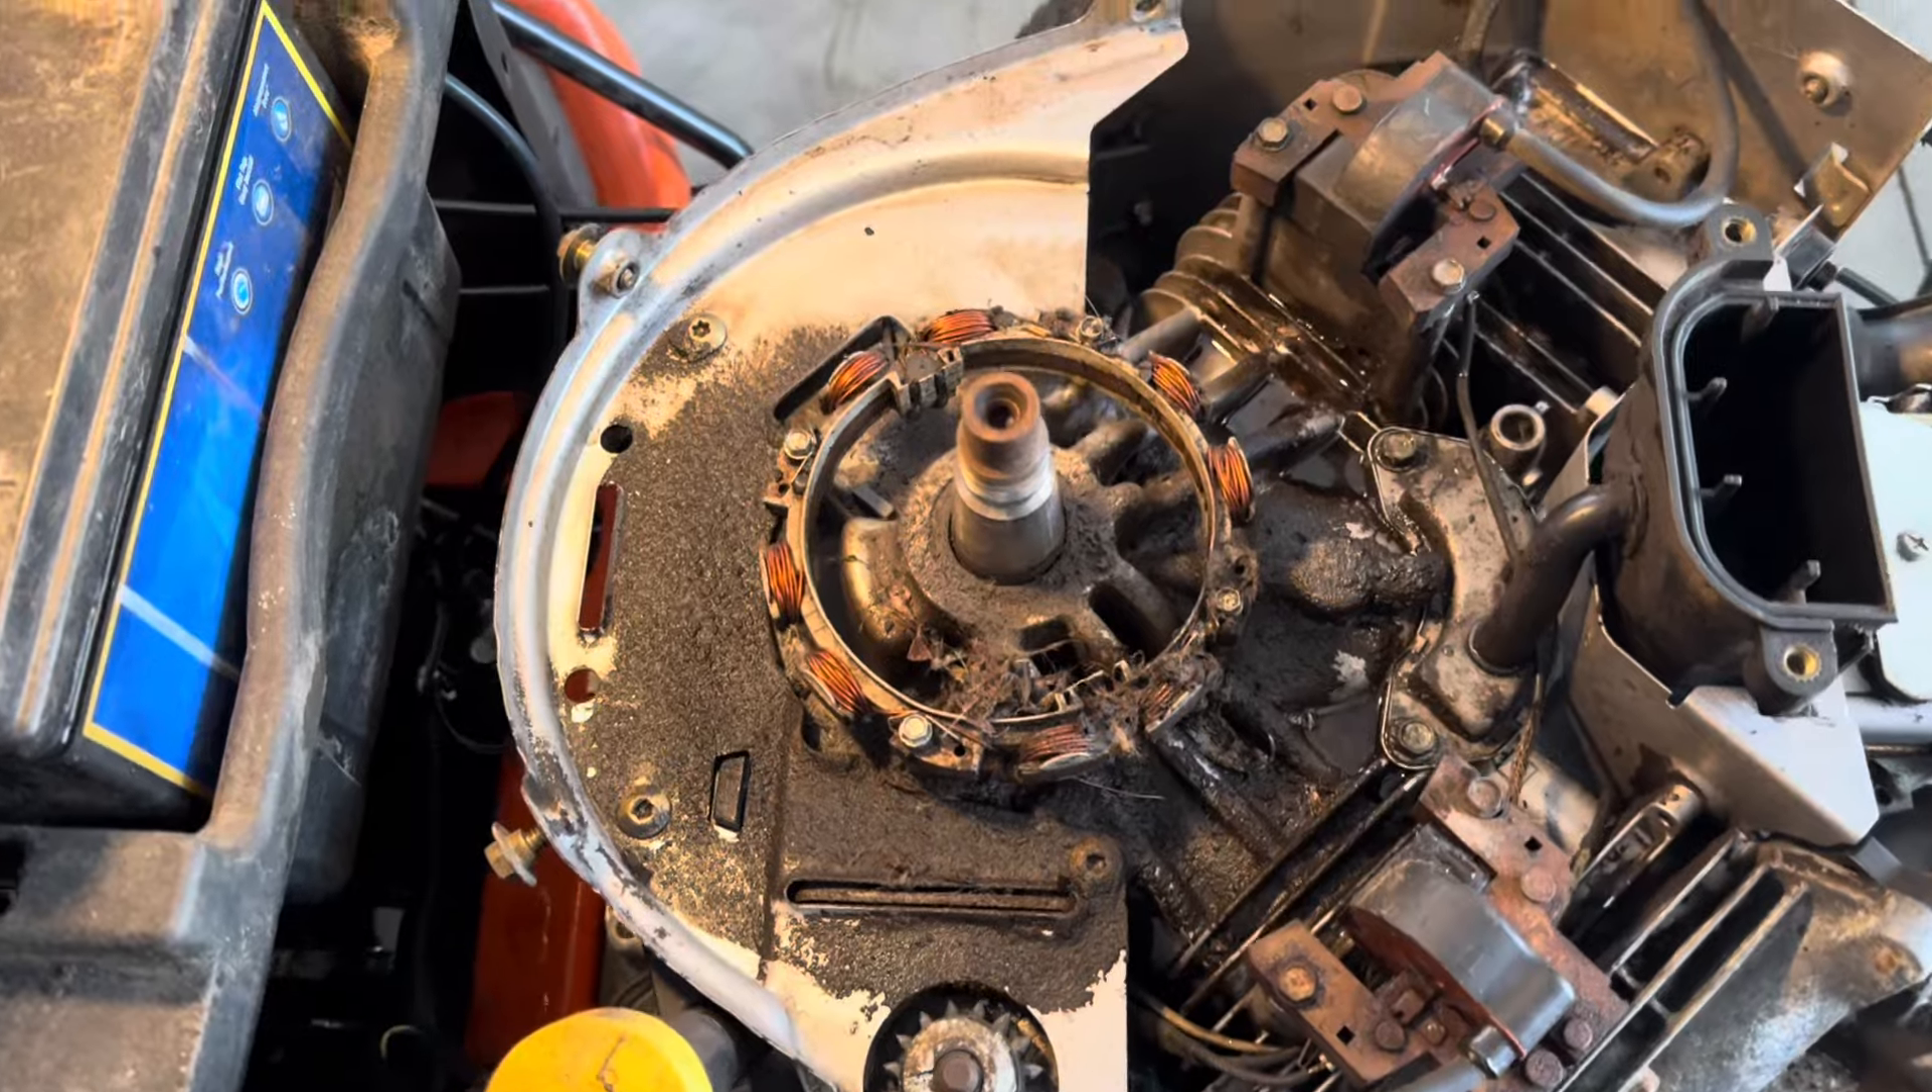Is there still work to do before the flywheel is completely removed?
No.